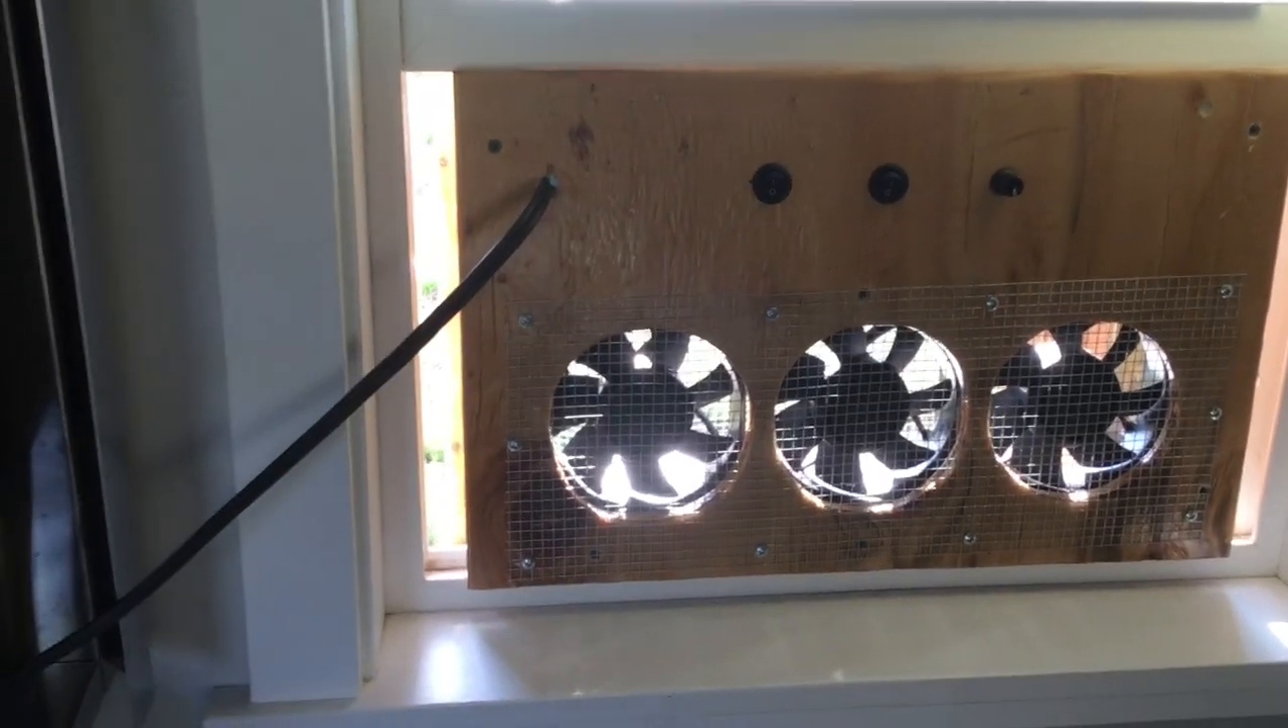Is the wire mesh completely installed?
Yes.